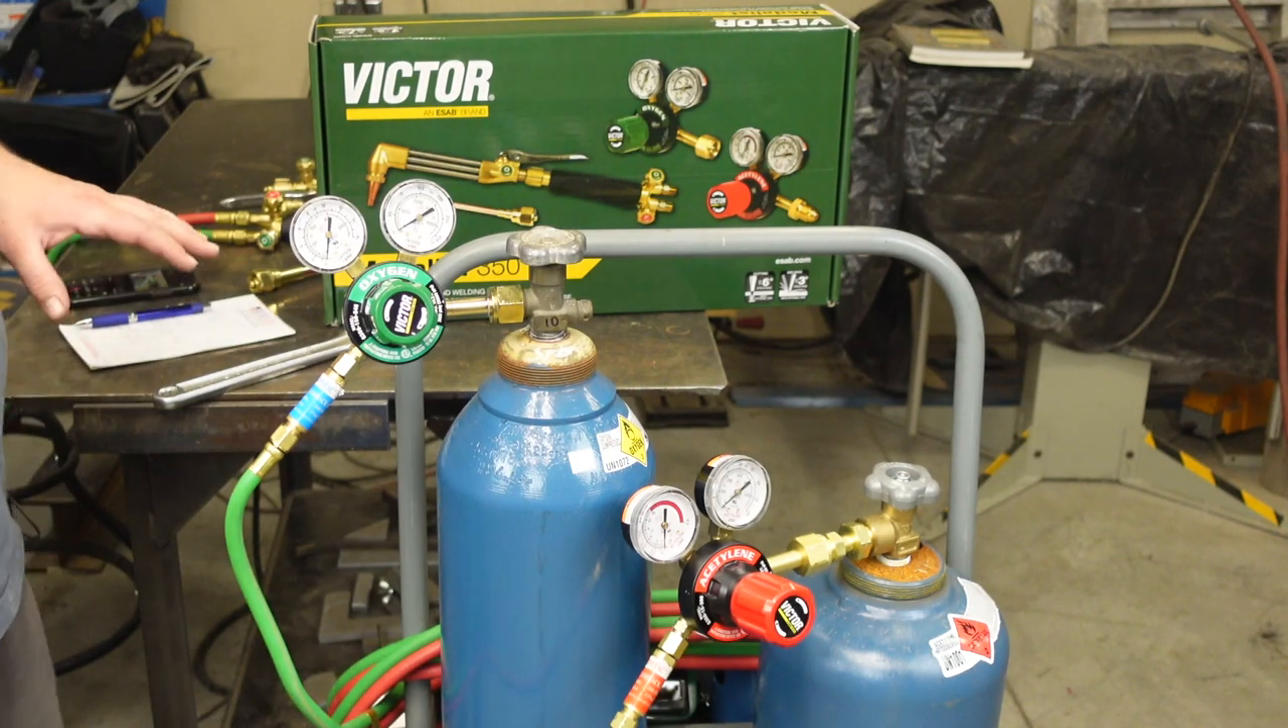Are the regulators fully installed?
Yes.